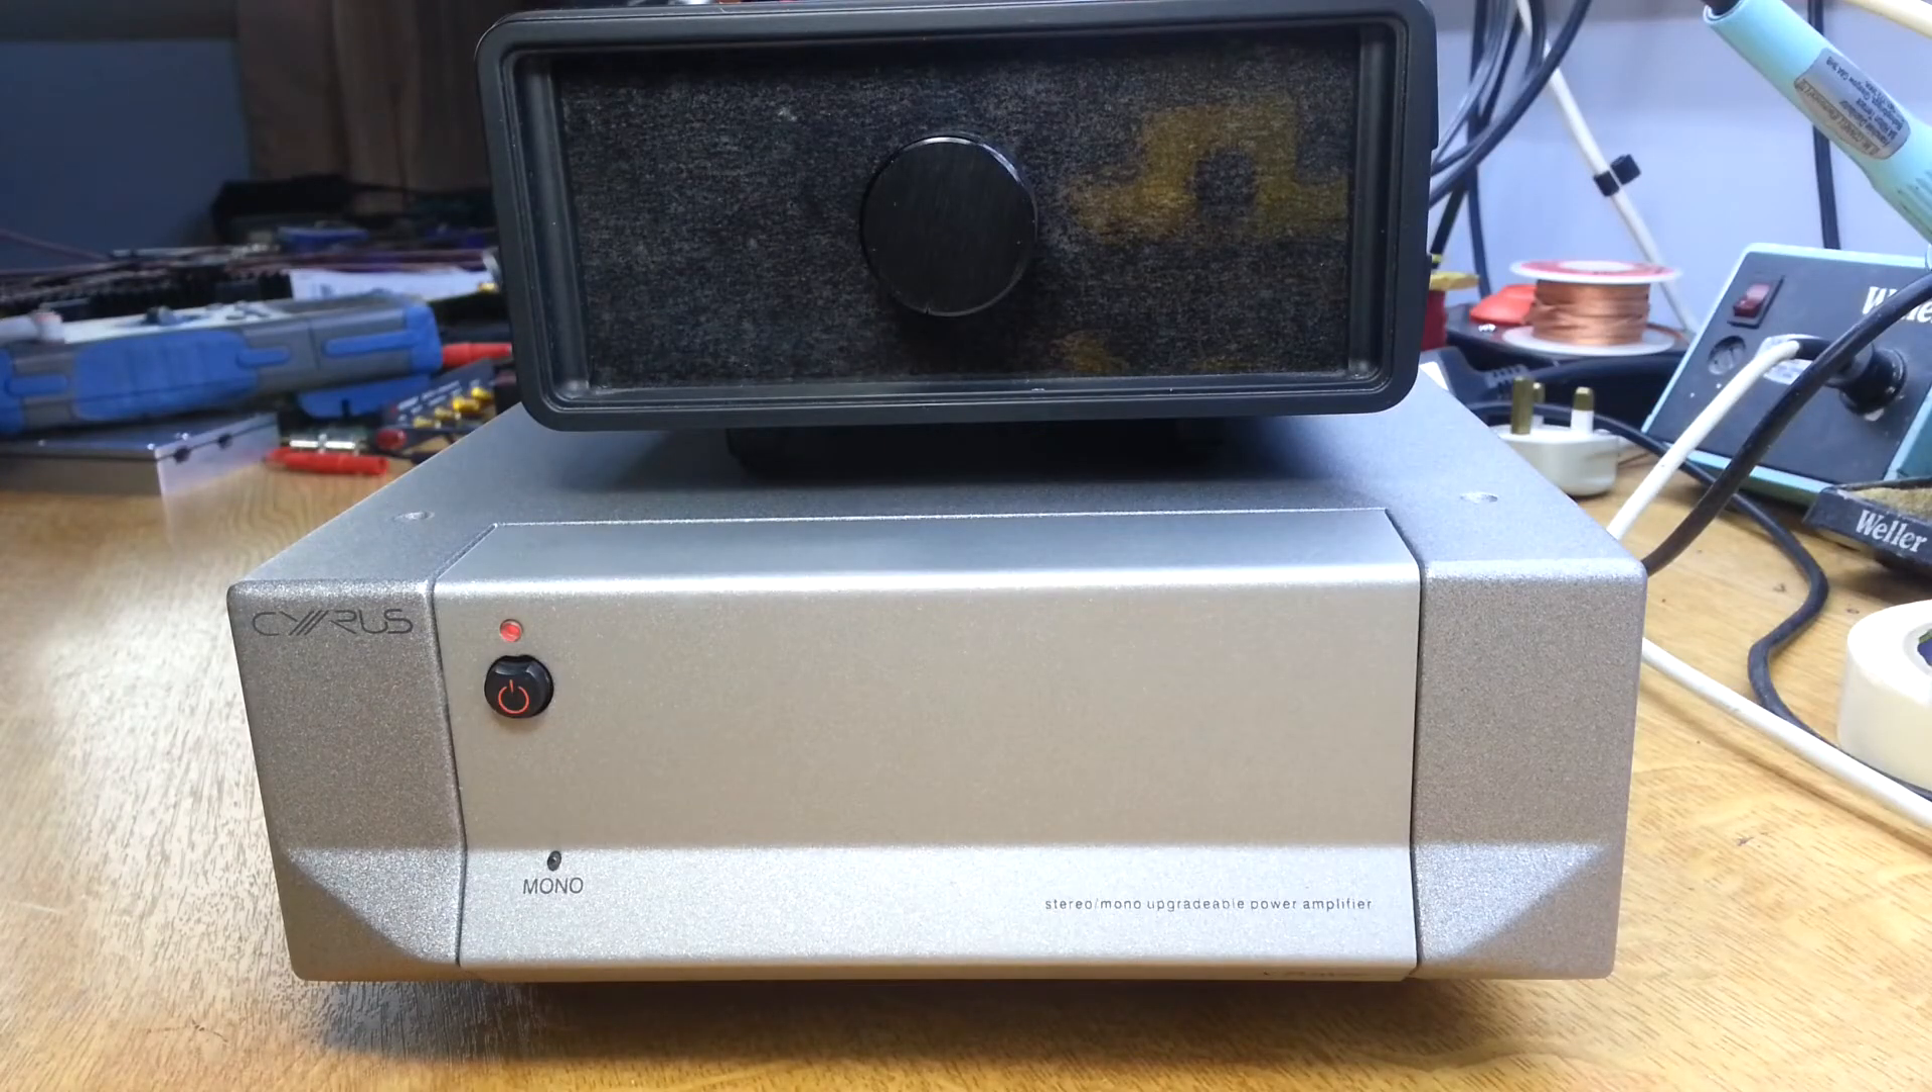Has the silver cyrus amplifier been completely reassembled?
Yes.